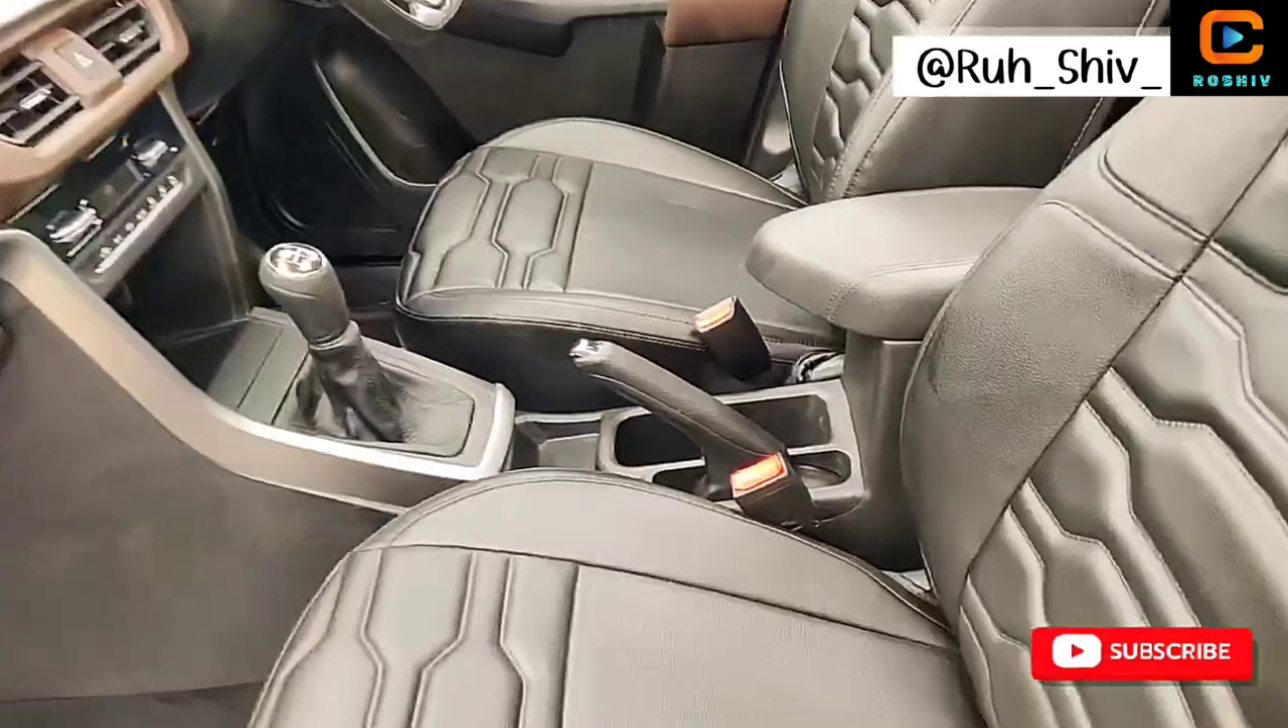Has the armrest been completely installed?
Yes.